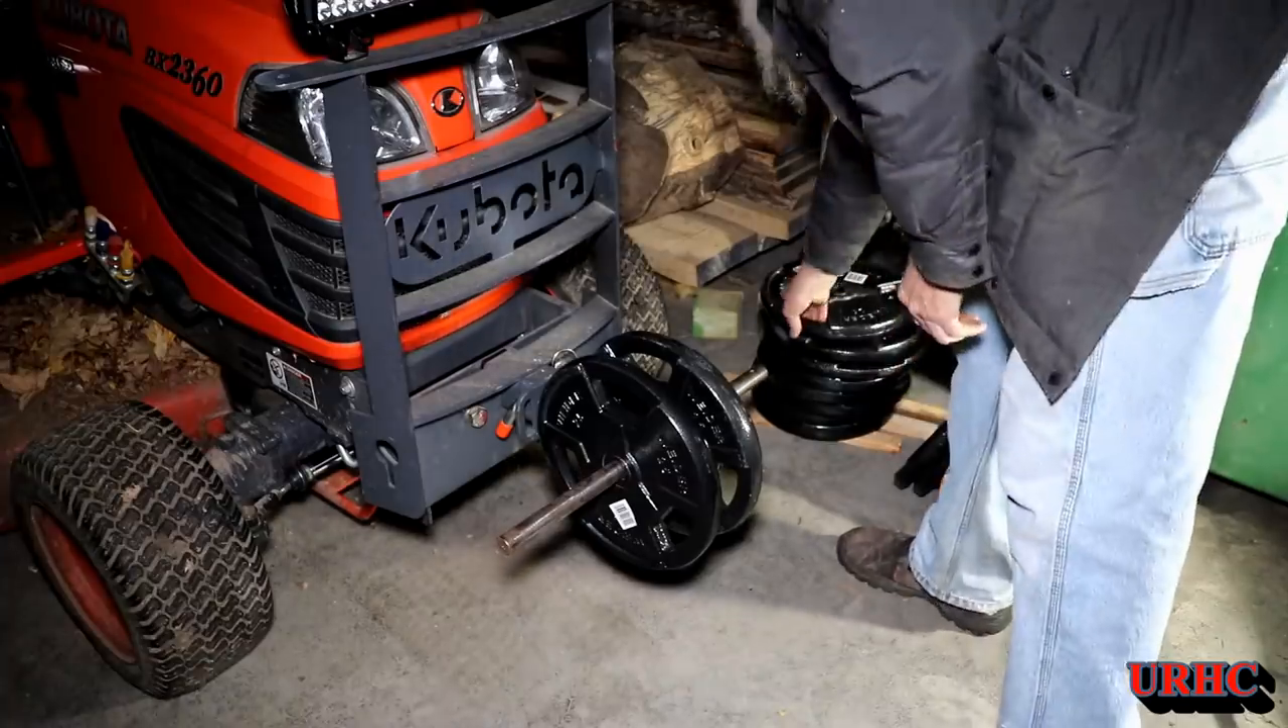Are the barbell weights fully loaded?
No.